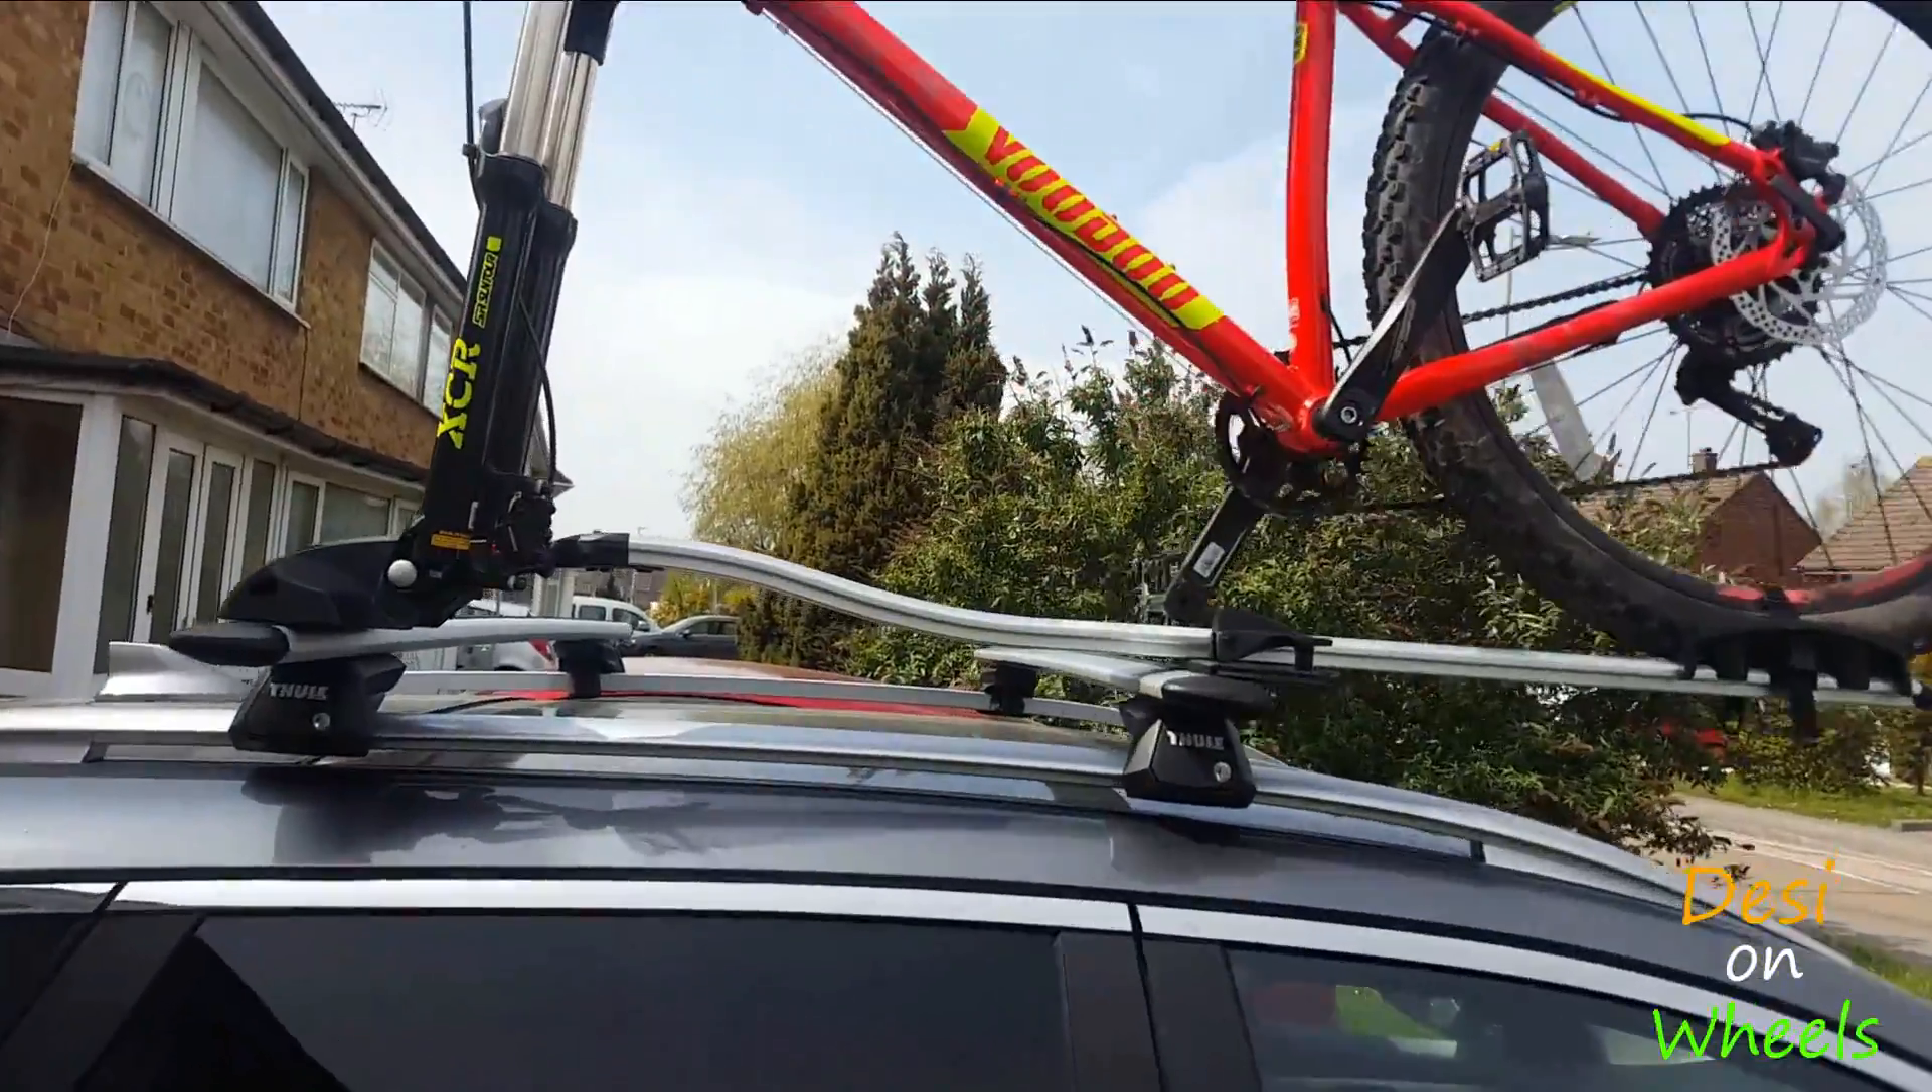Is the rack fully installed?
Yes.